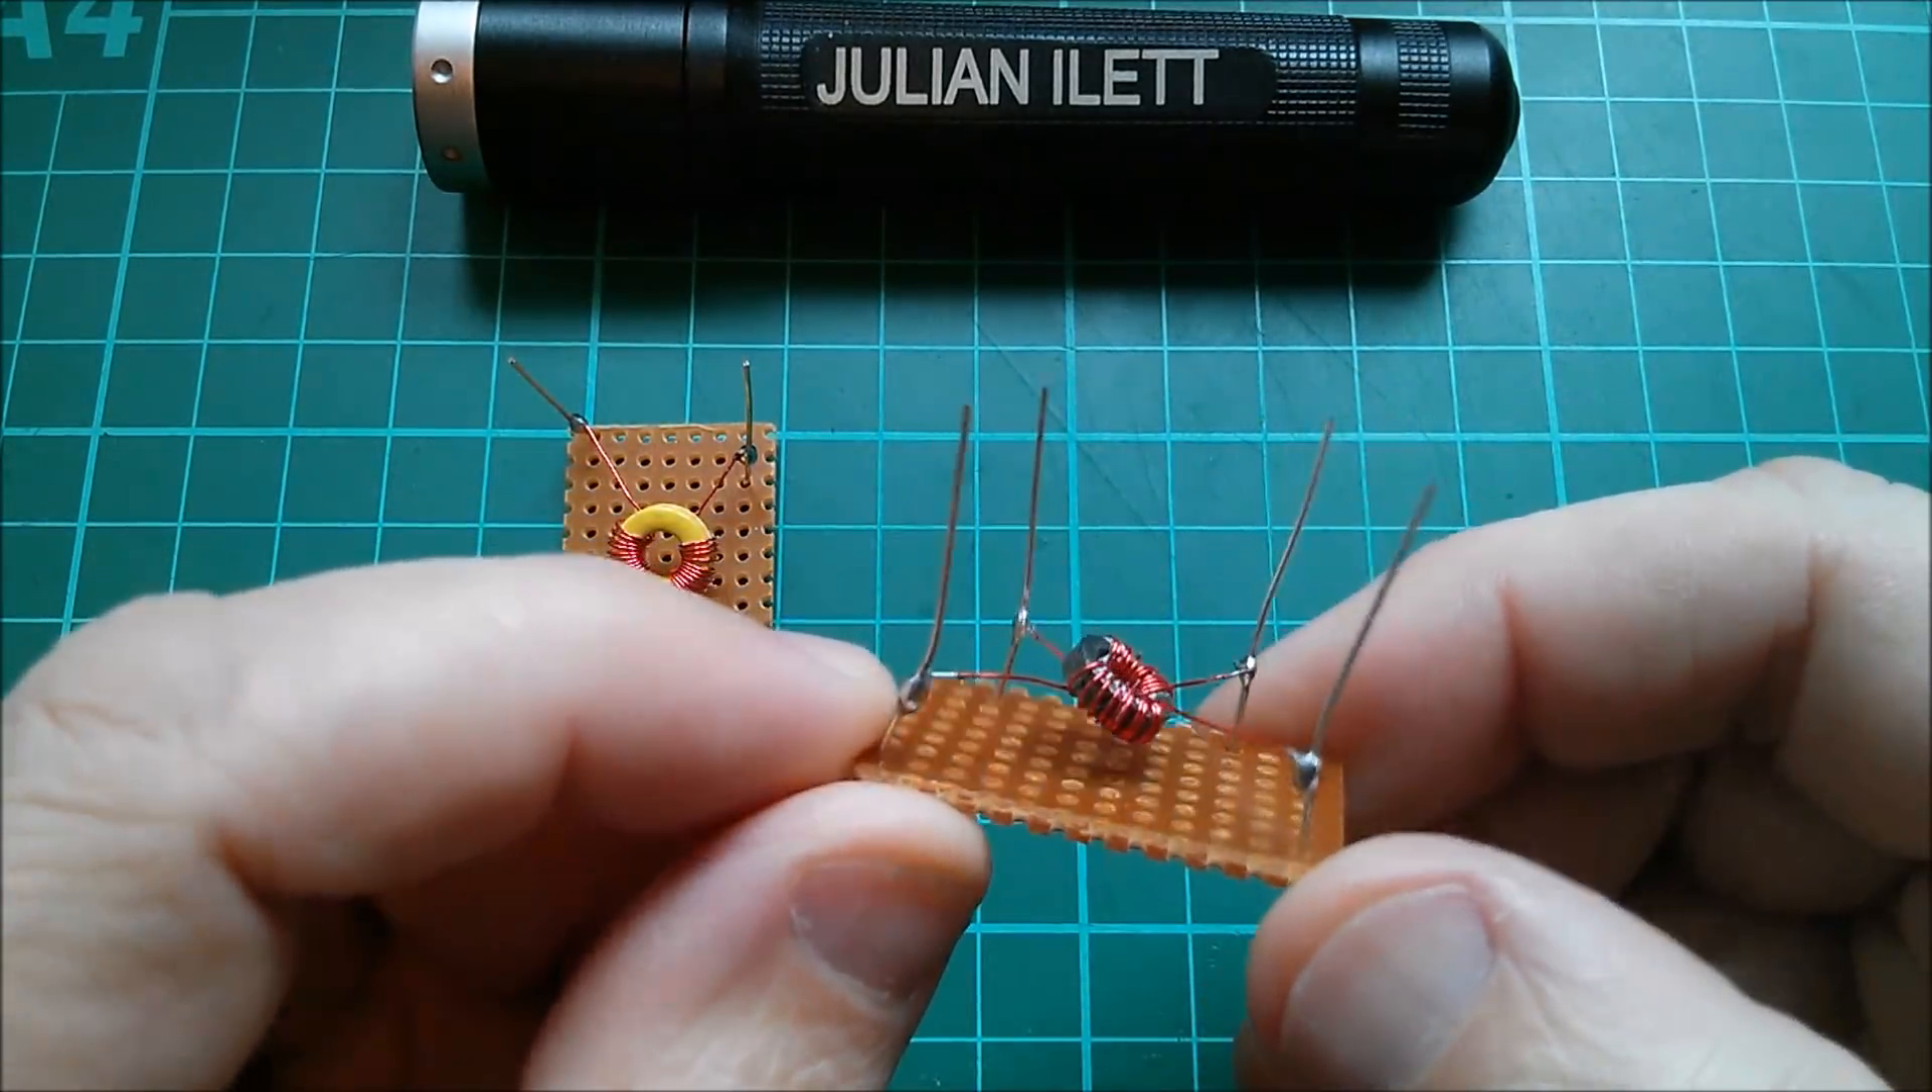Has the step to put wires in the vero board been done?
Yes.